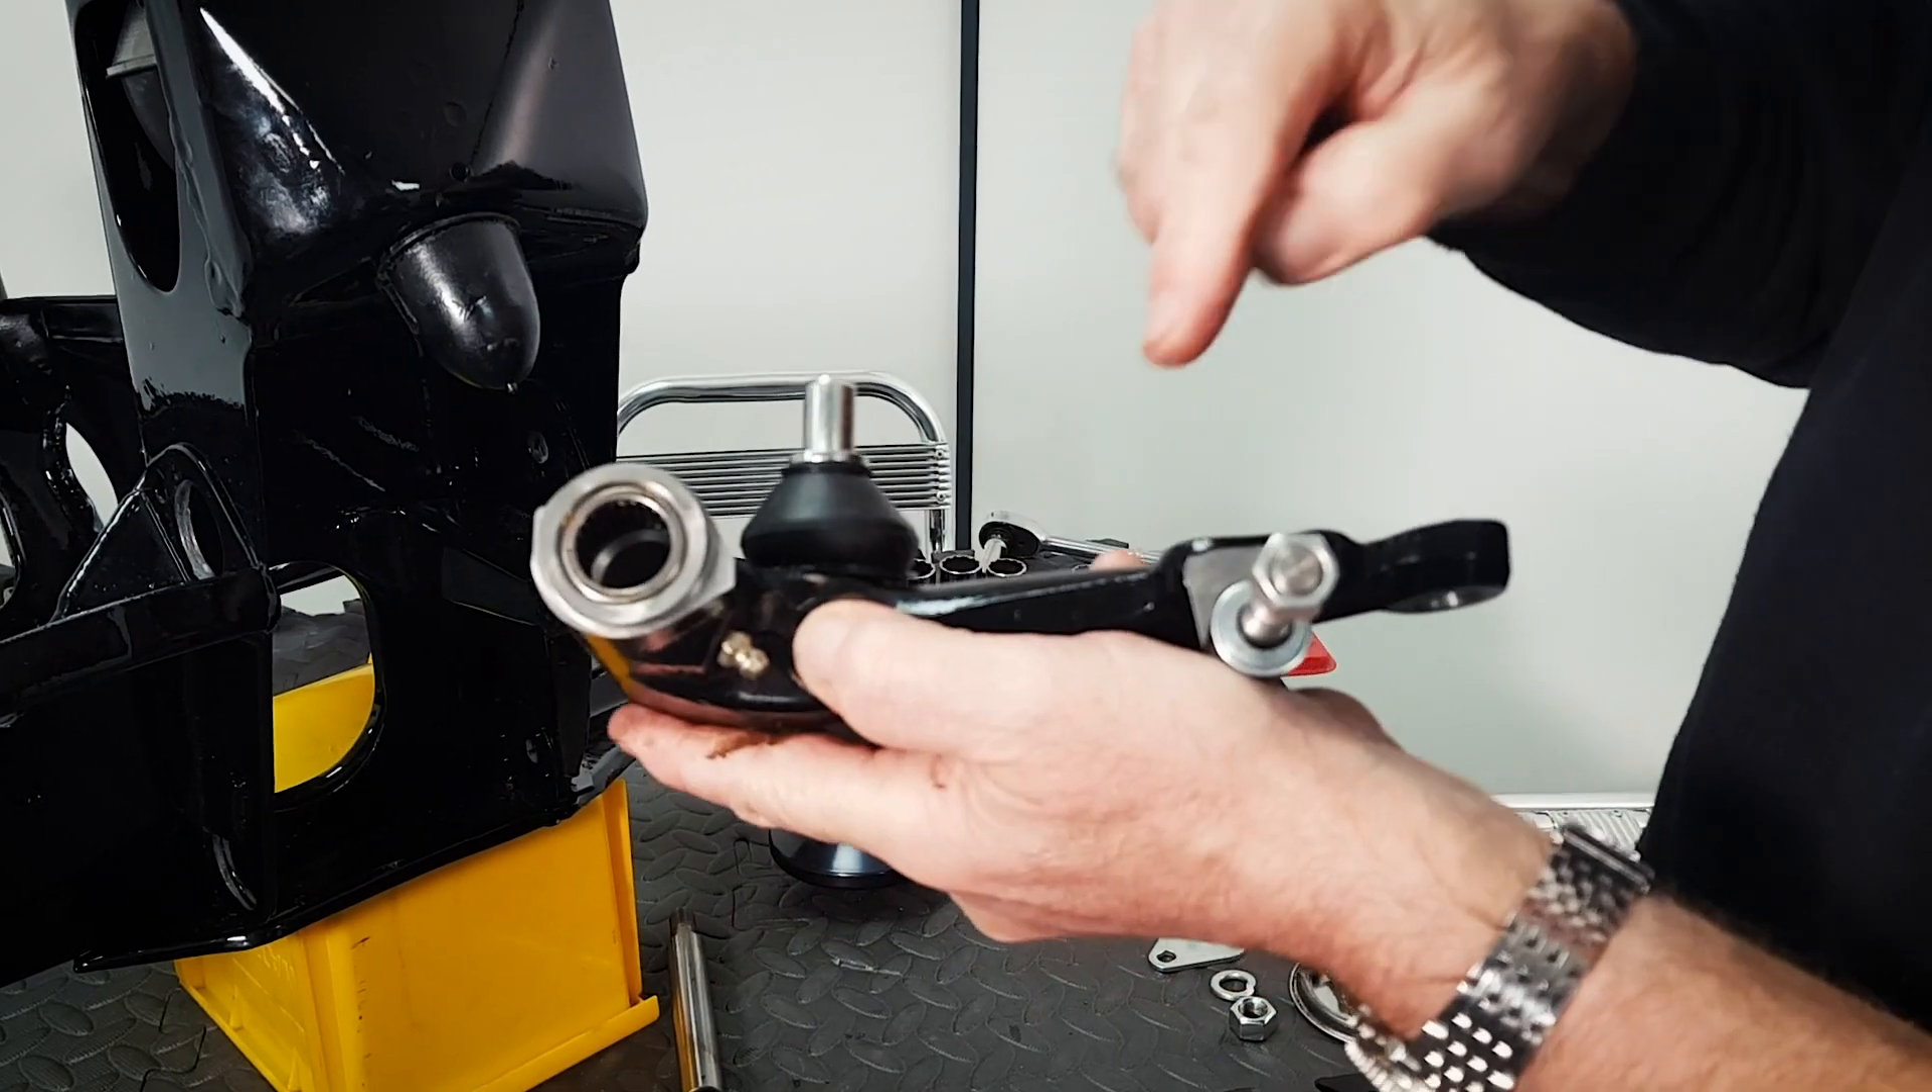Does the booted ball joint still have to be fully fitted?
No.